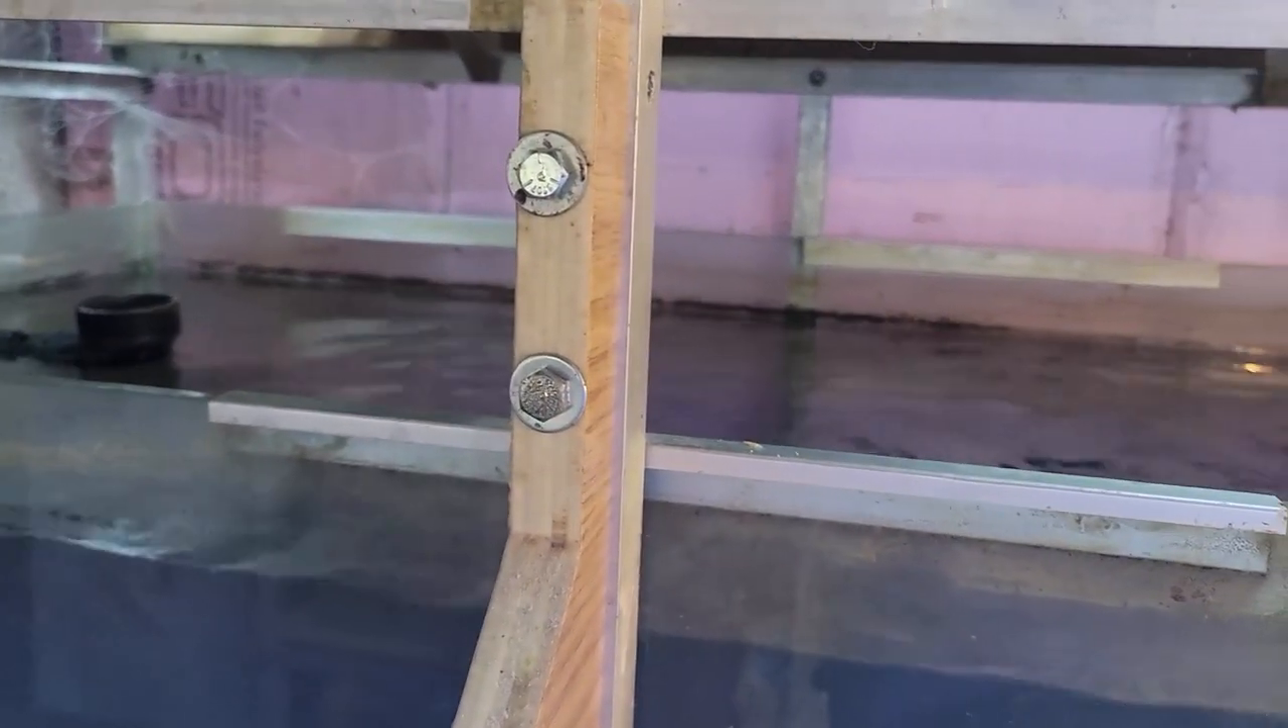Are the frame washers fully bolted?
Yes.